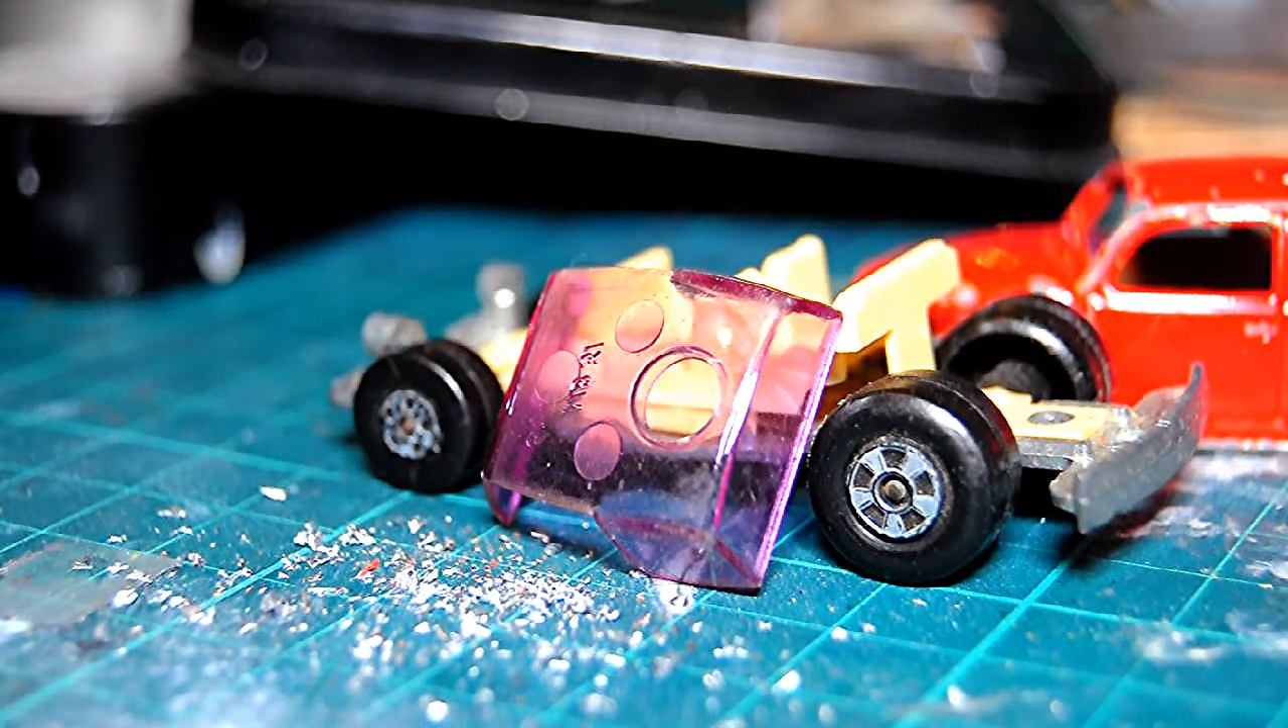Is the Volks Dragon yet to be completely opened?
No.